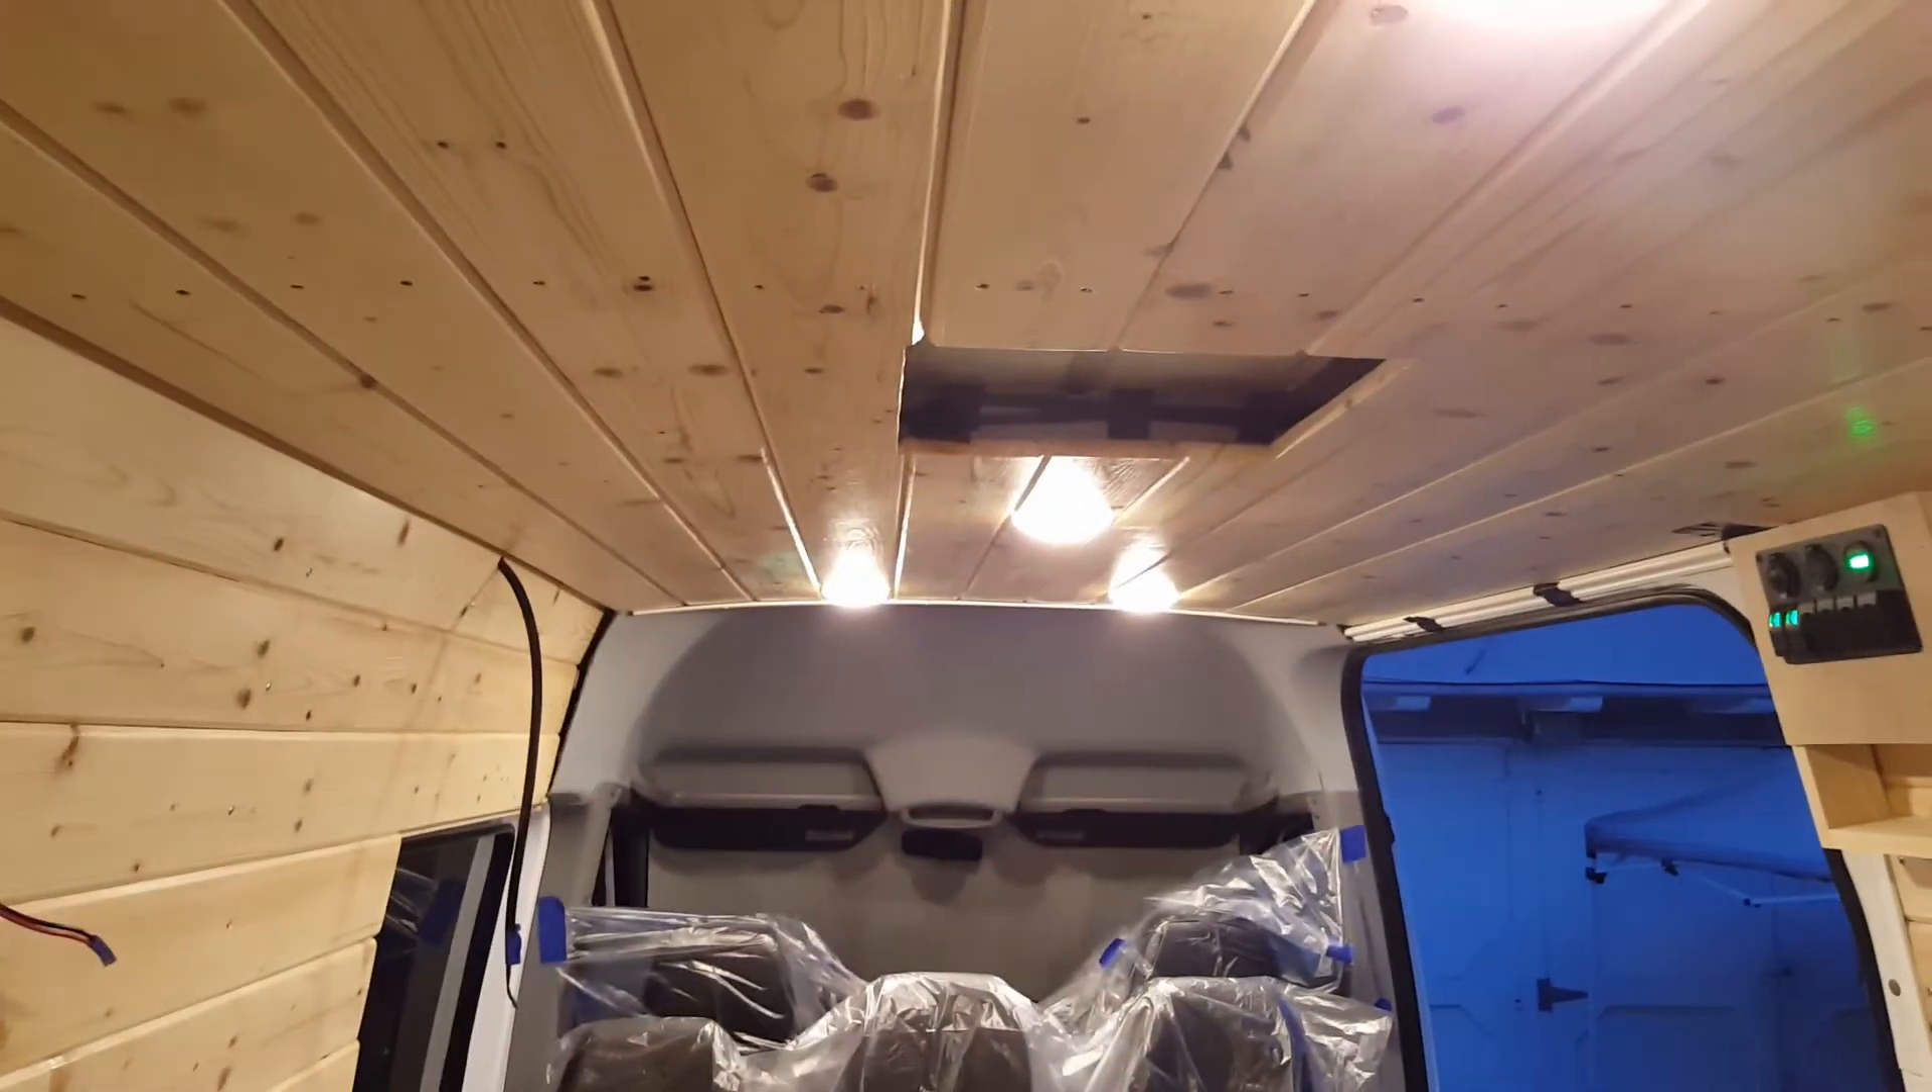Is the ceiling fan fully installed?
No.